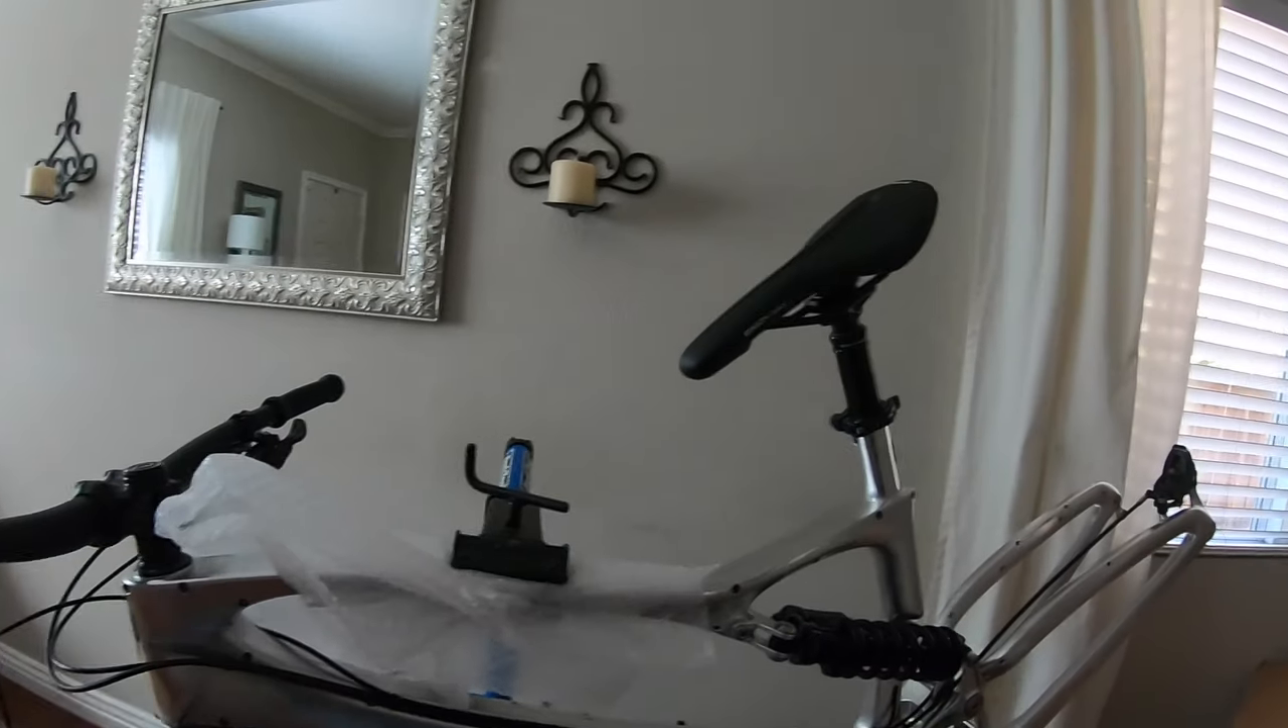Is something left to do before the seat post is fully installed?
No.